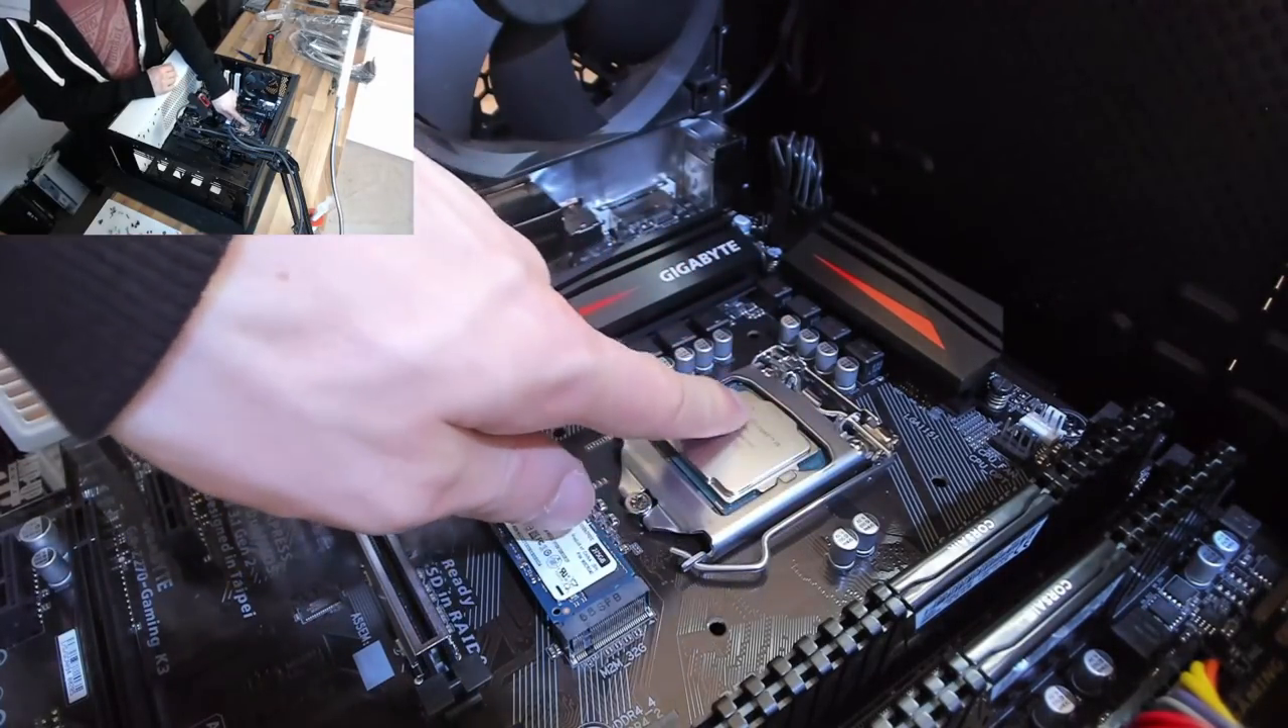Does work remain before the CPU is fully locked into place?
No.